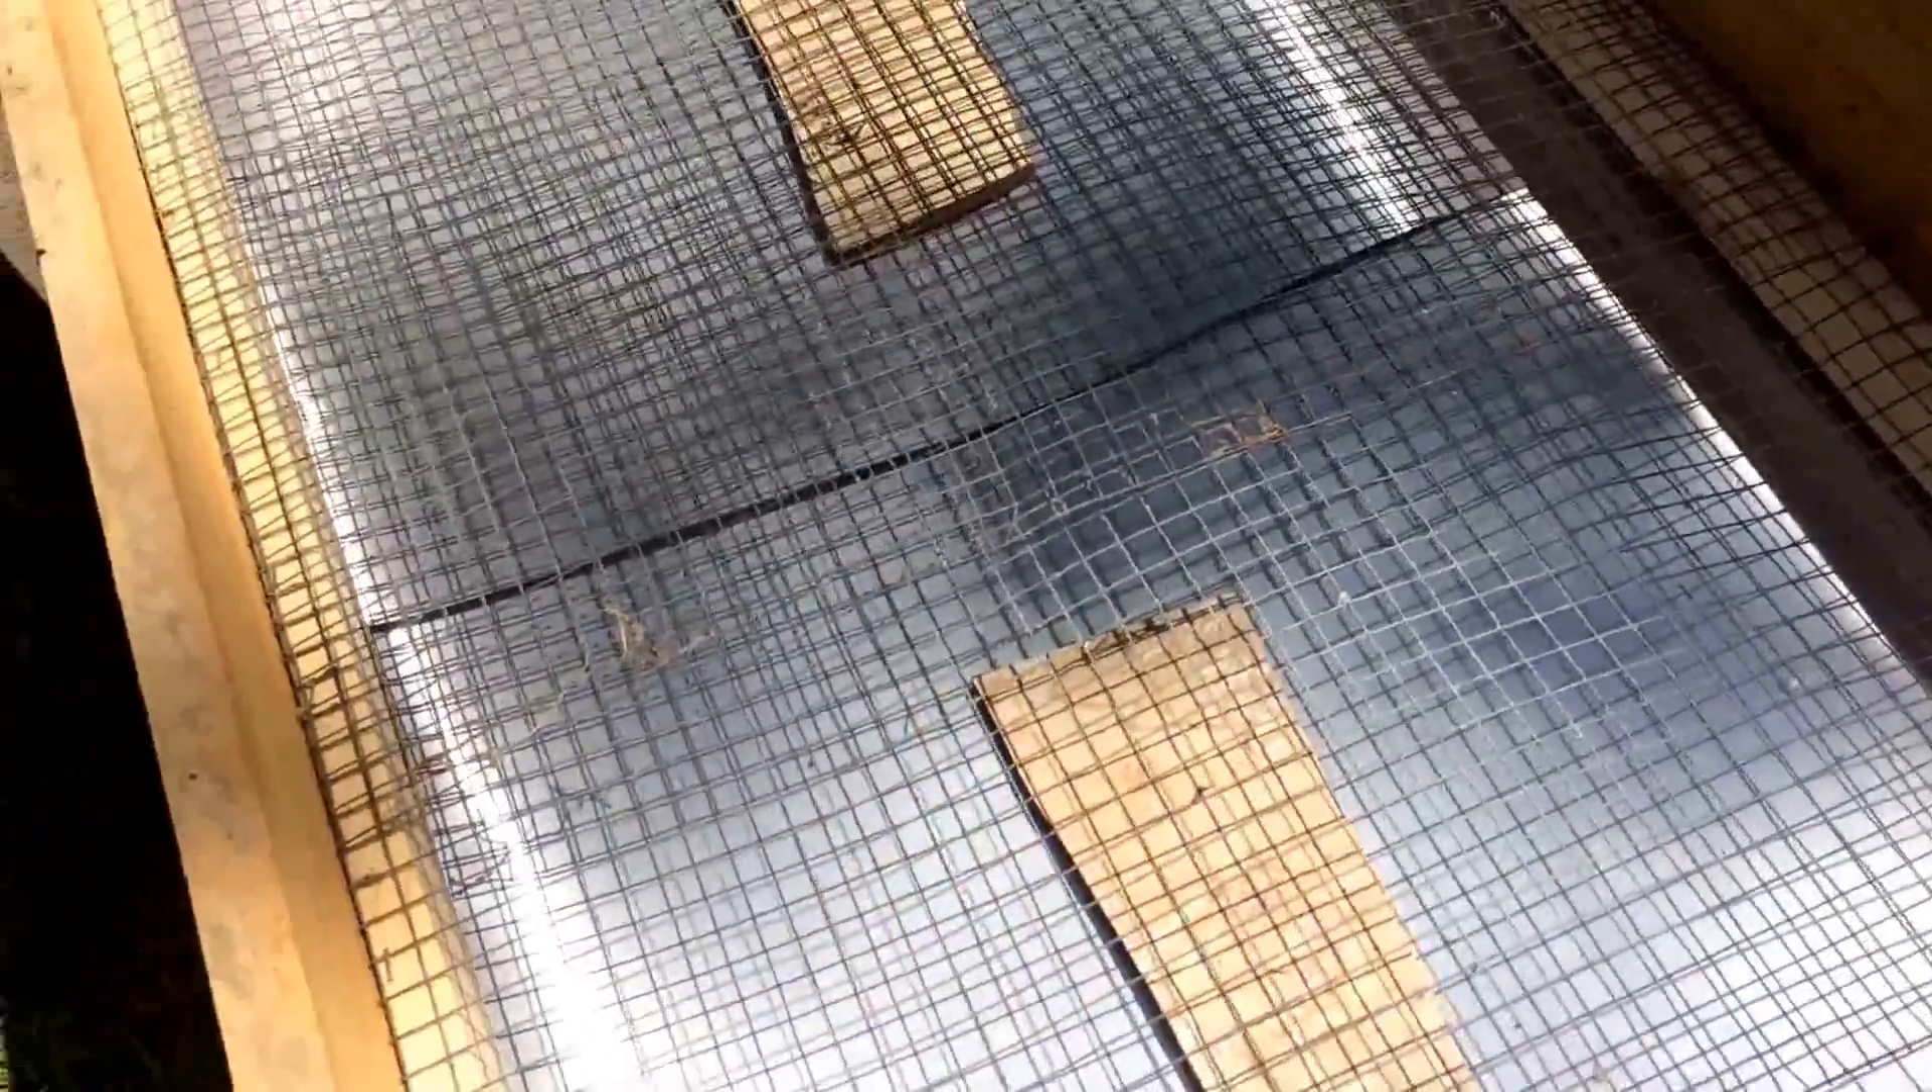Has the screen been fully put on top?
Yes.